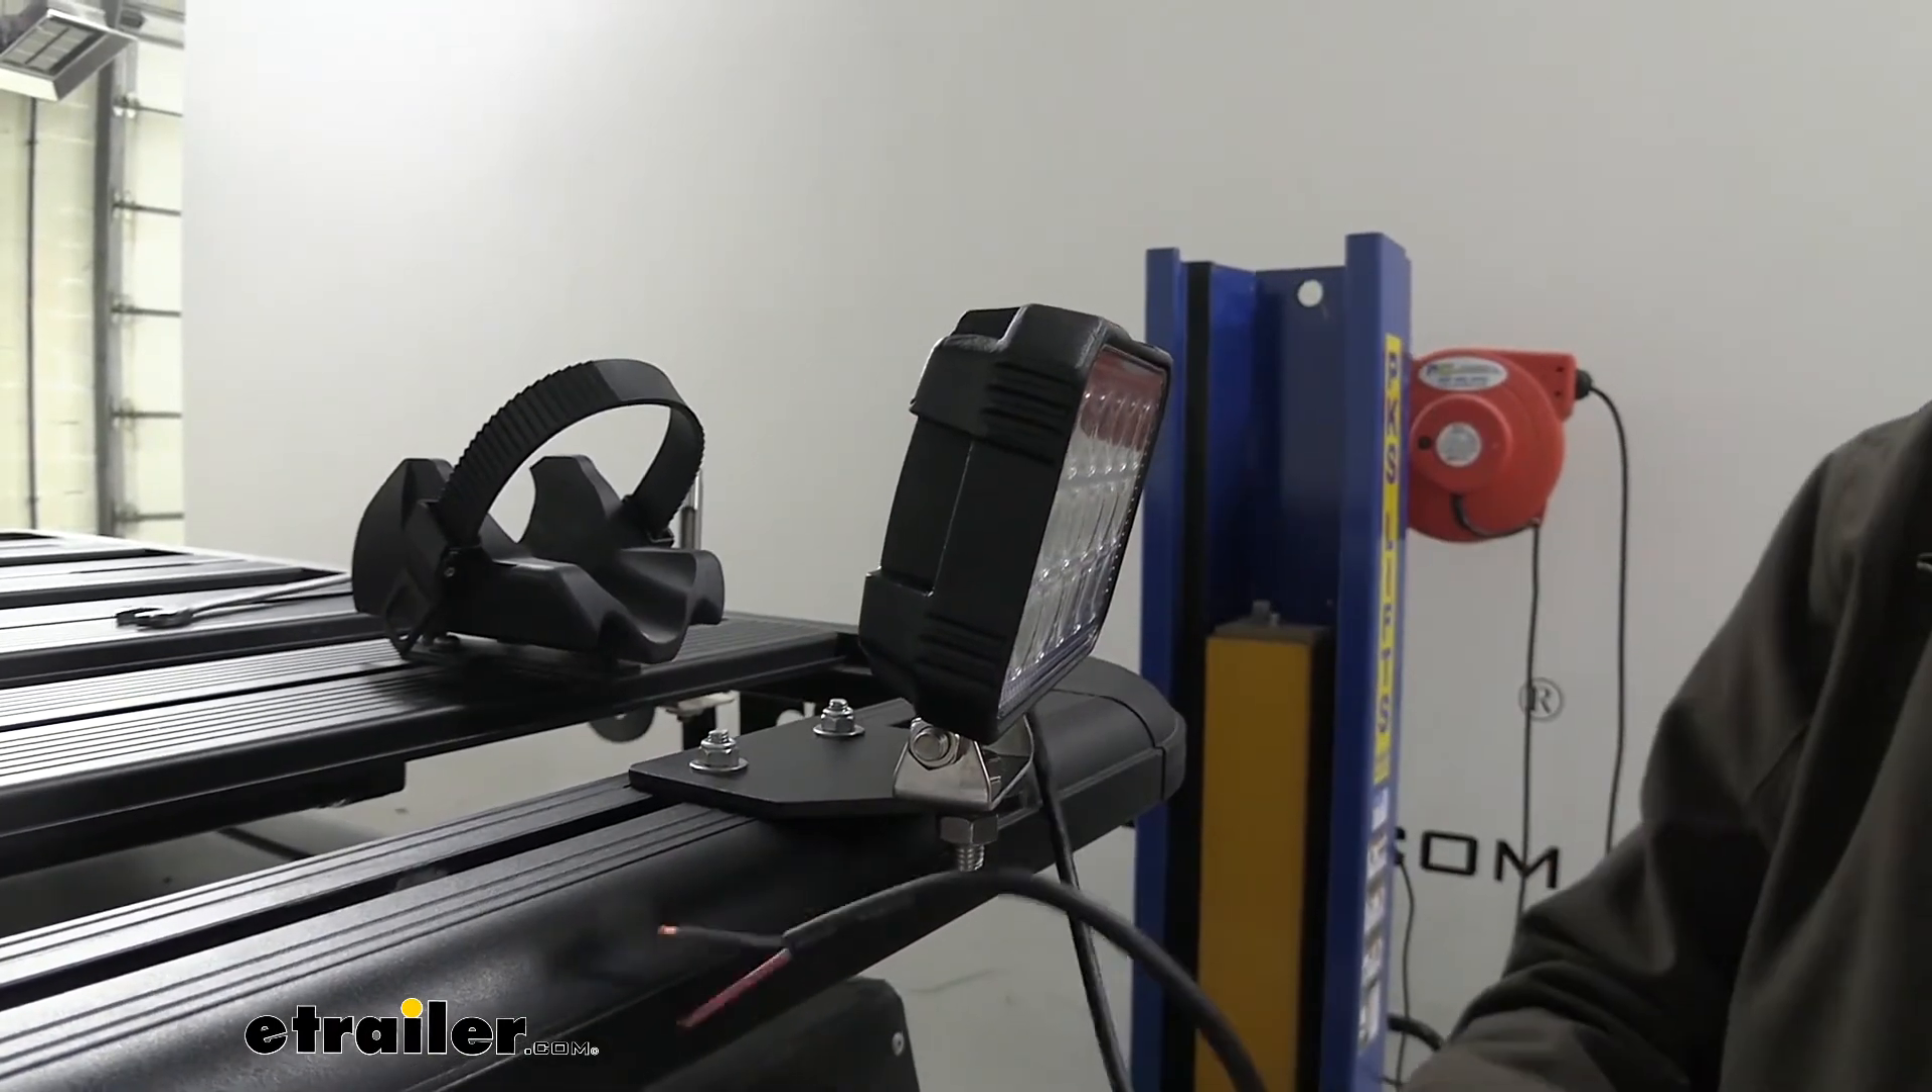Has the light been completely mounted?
Yes.